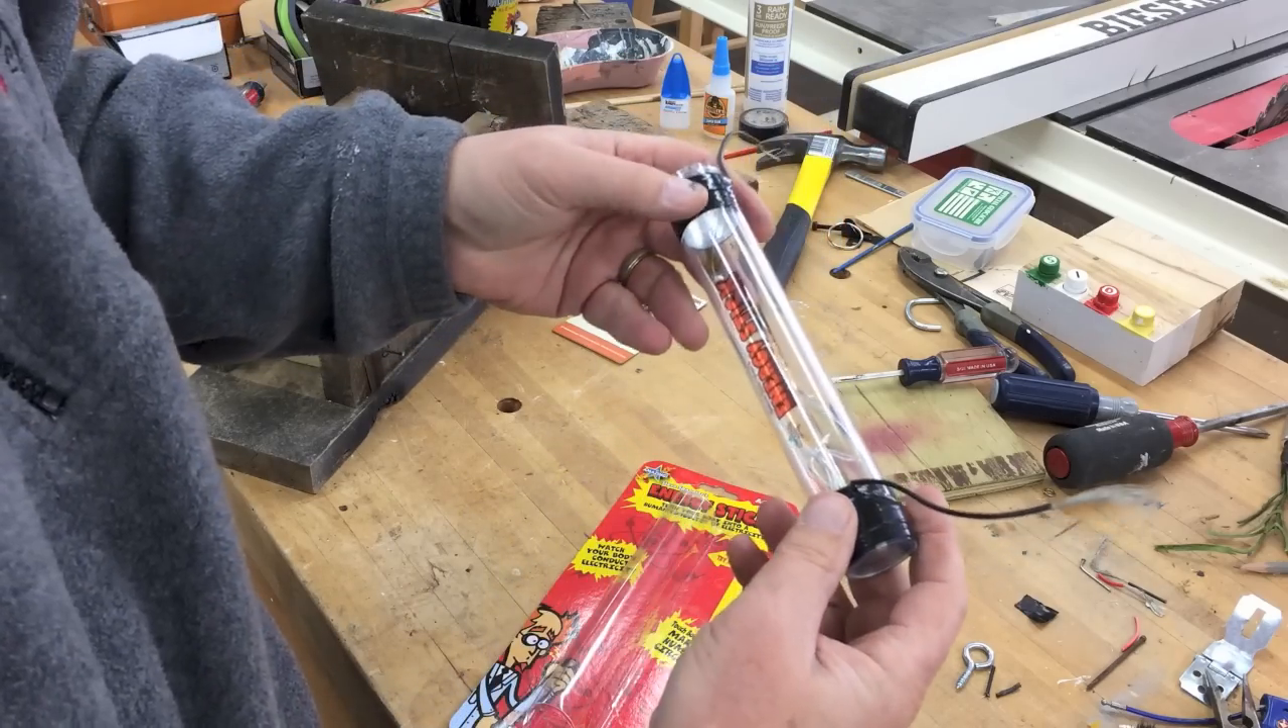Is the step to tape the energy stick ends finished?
Yes.